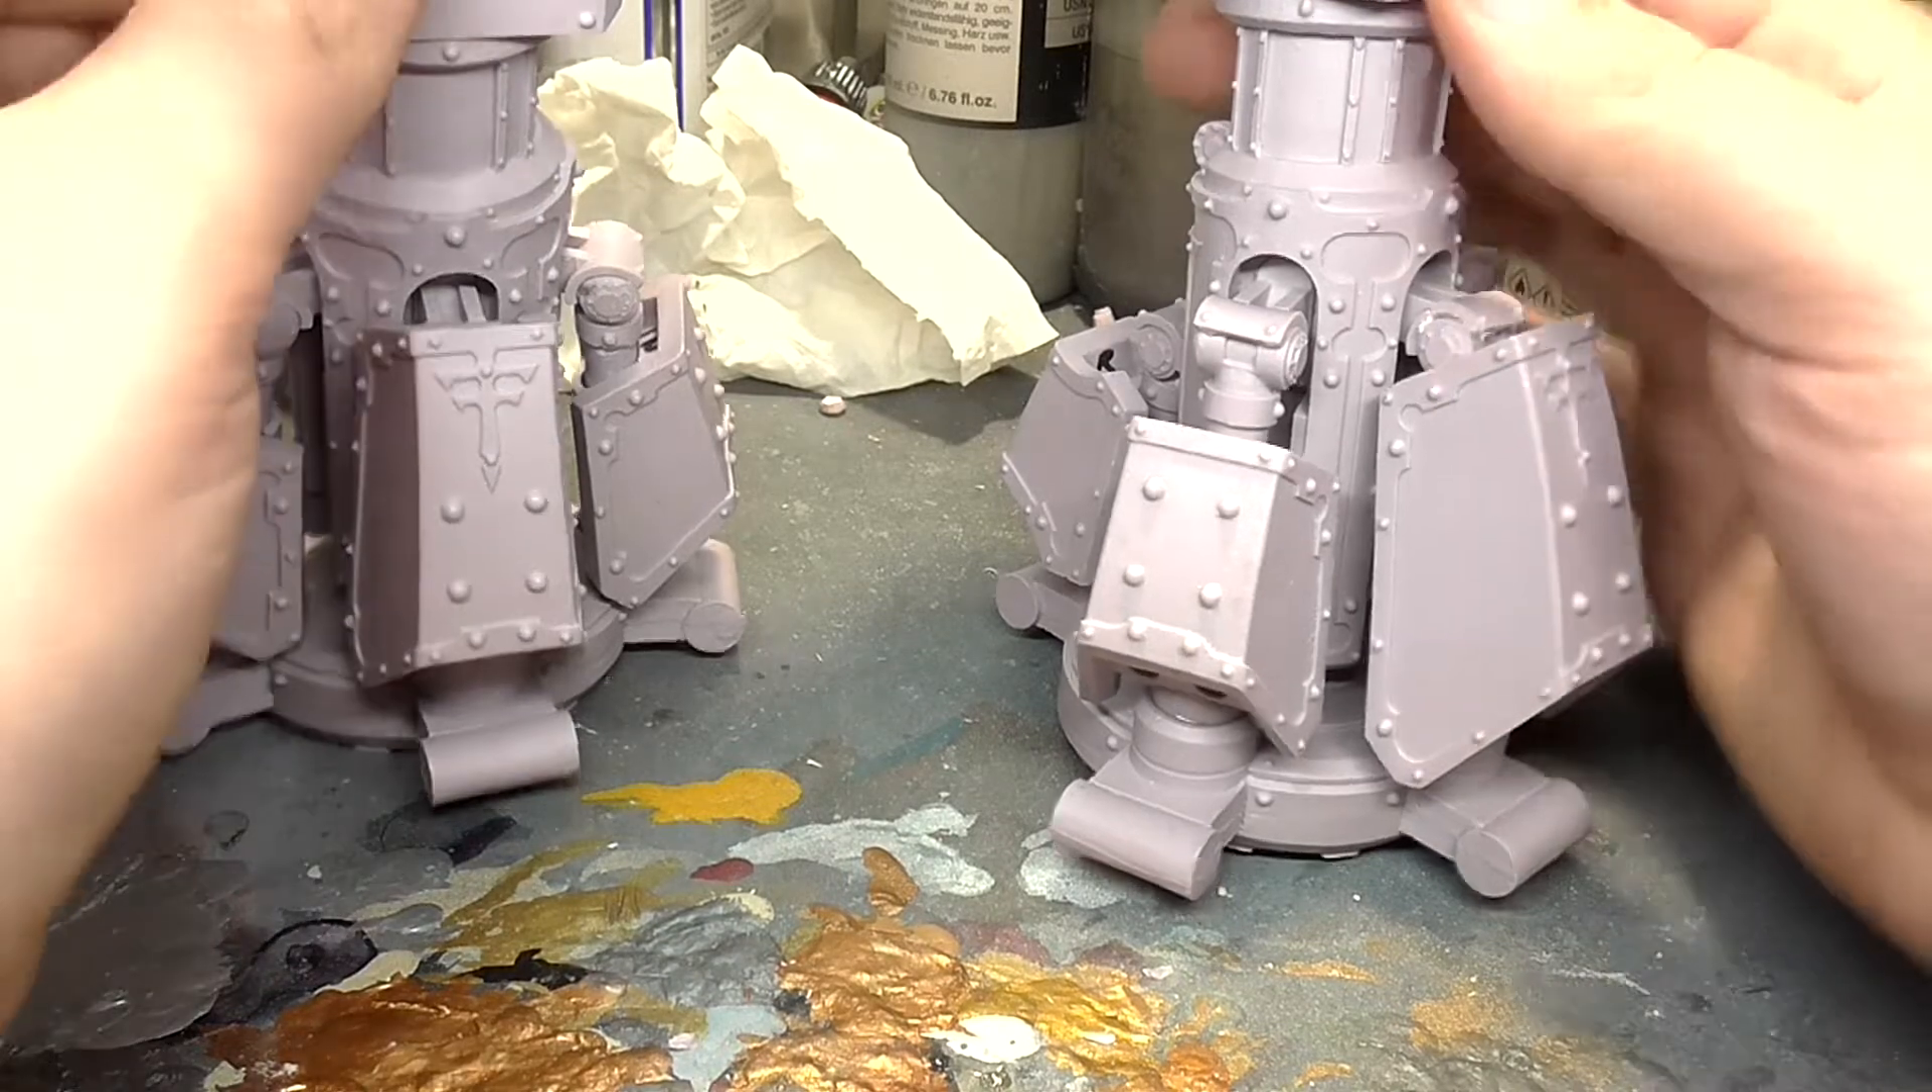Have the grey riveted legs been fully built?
Yes.